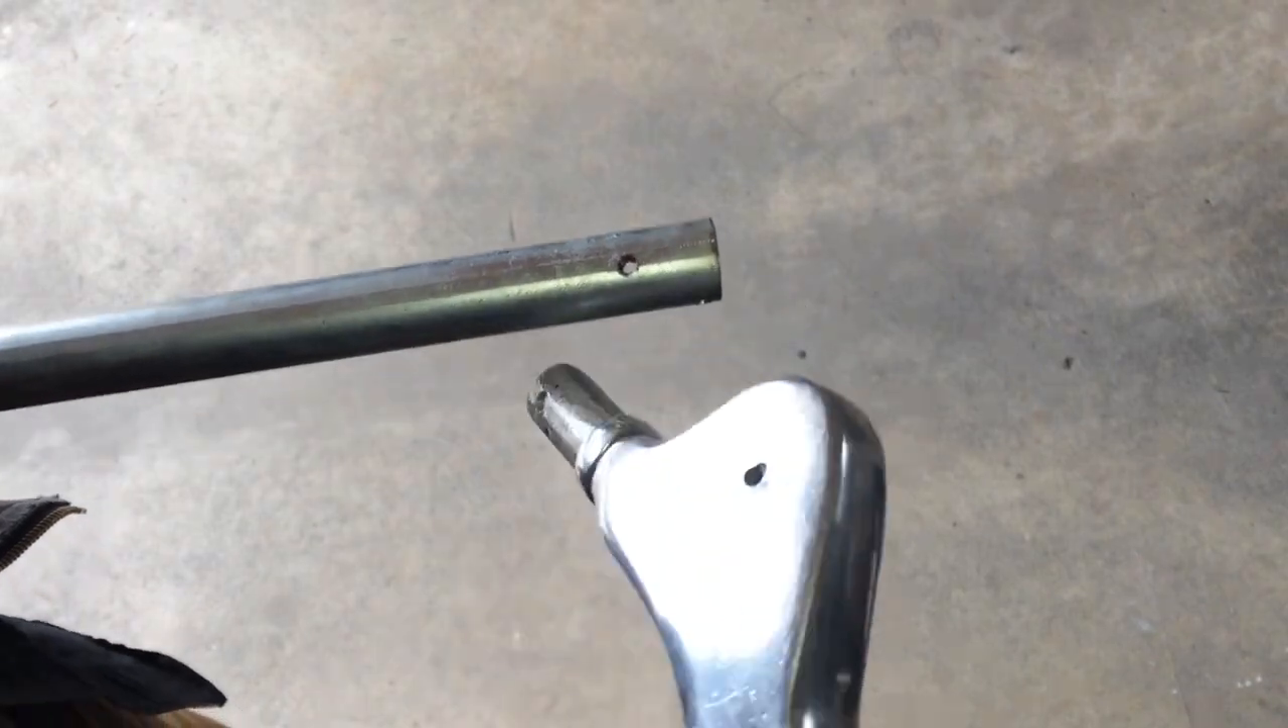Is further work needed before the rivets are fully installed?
Yes.